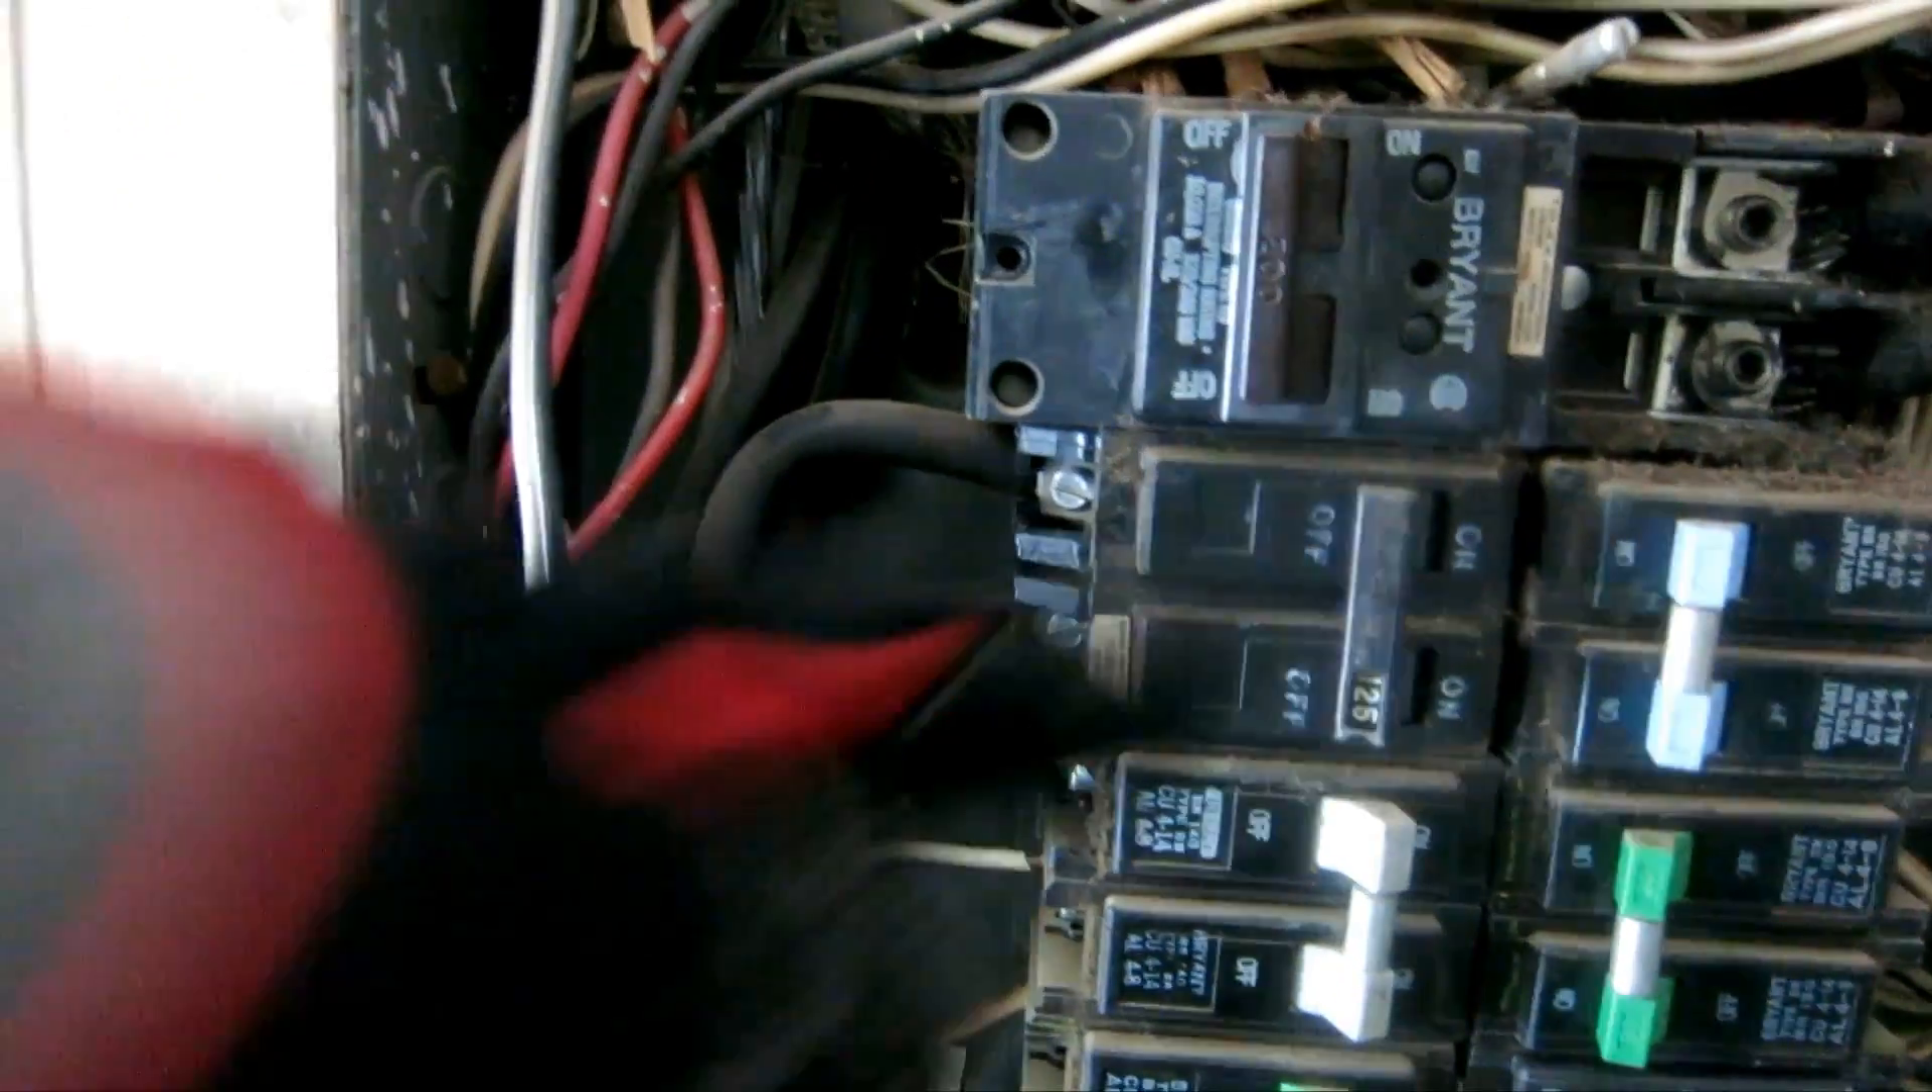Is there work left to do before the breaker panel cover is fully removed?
No.